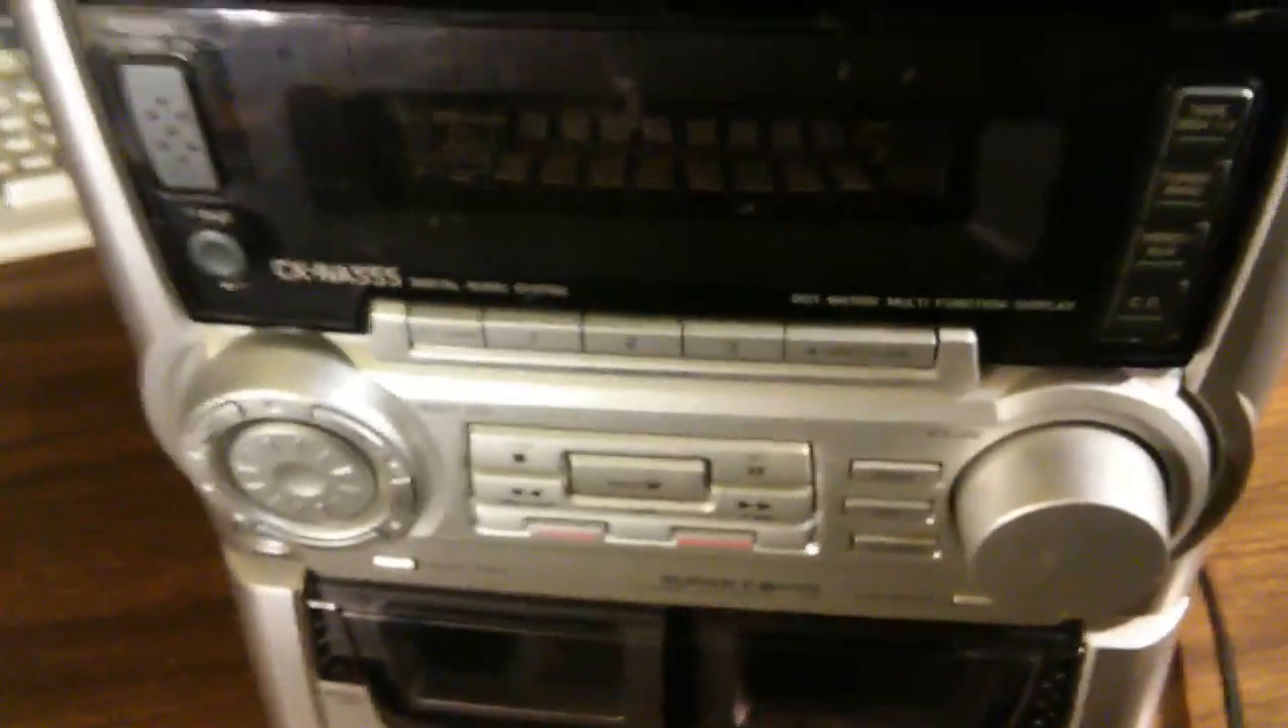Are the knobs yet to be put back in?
No.